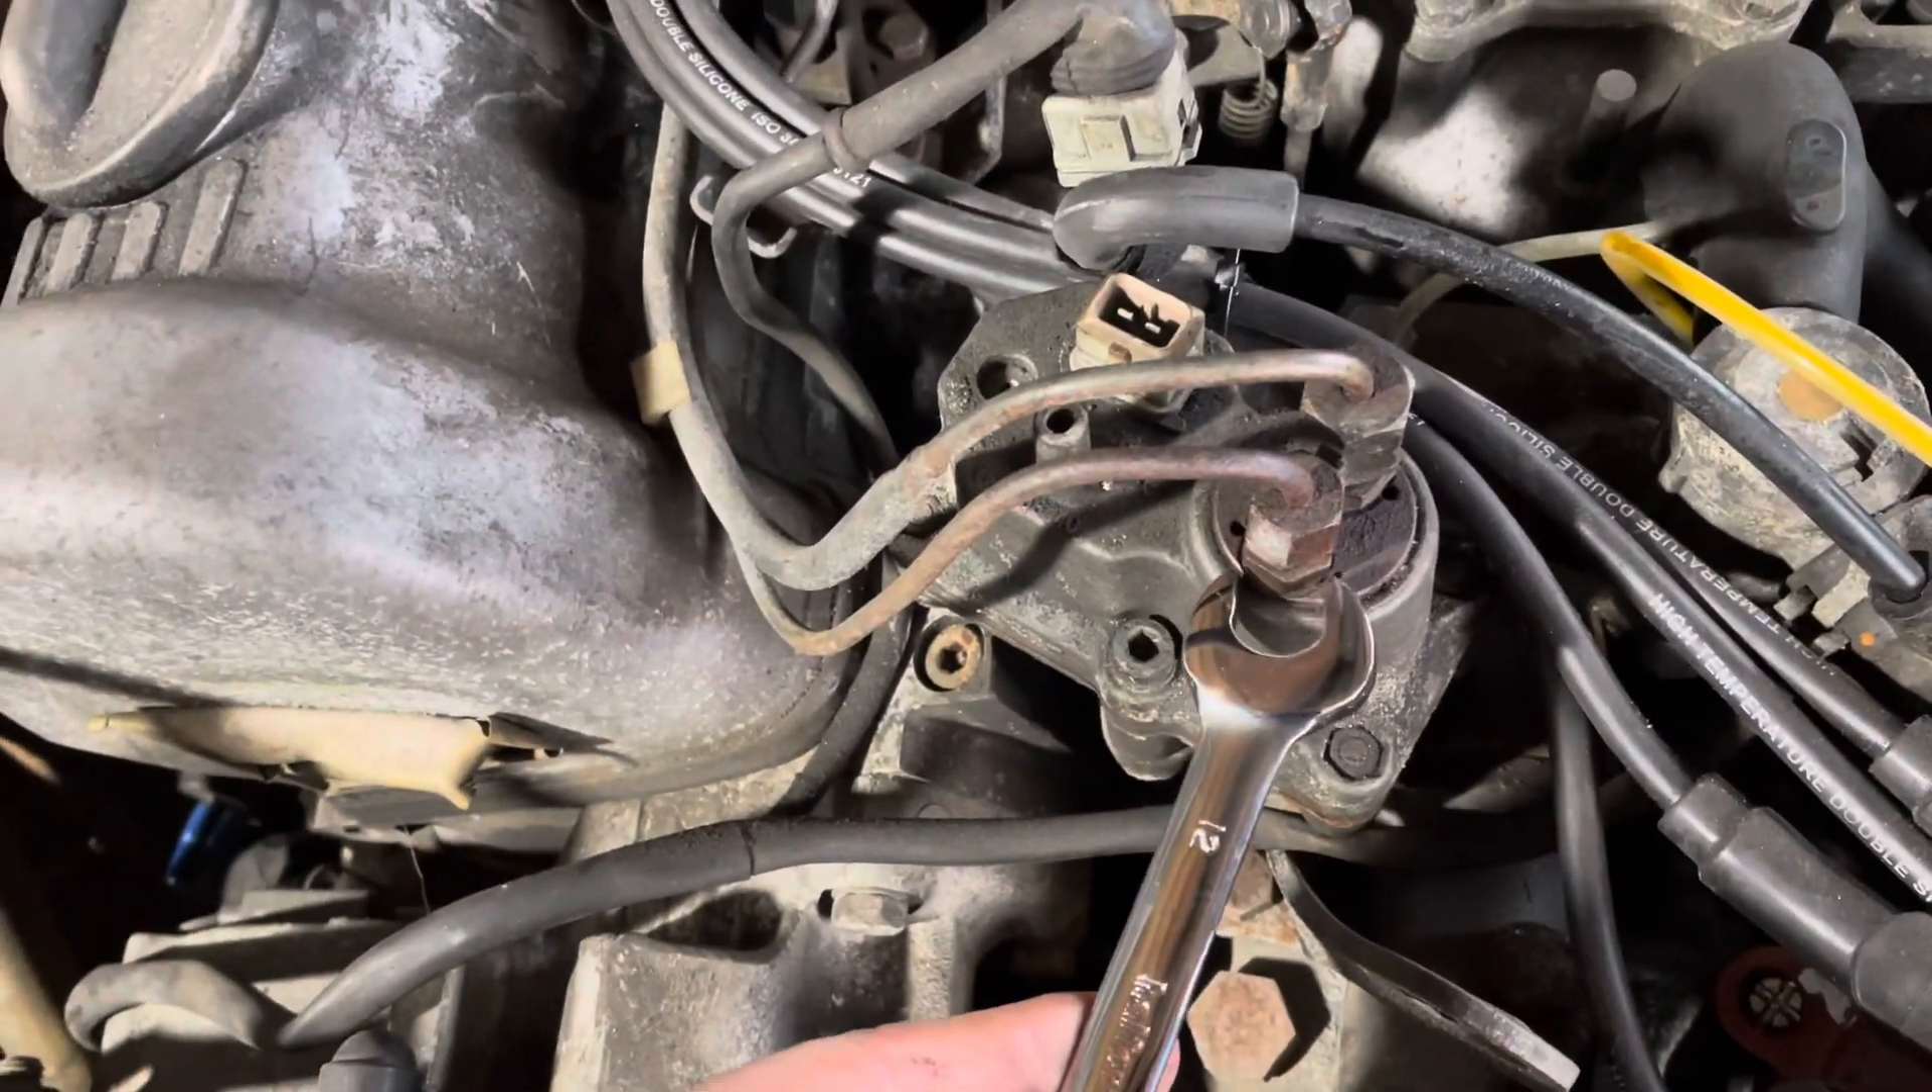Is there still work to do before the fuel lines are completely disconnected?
Yes.